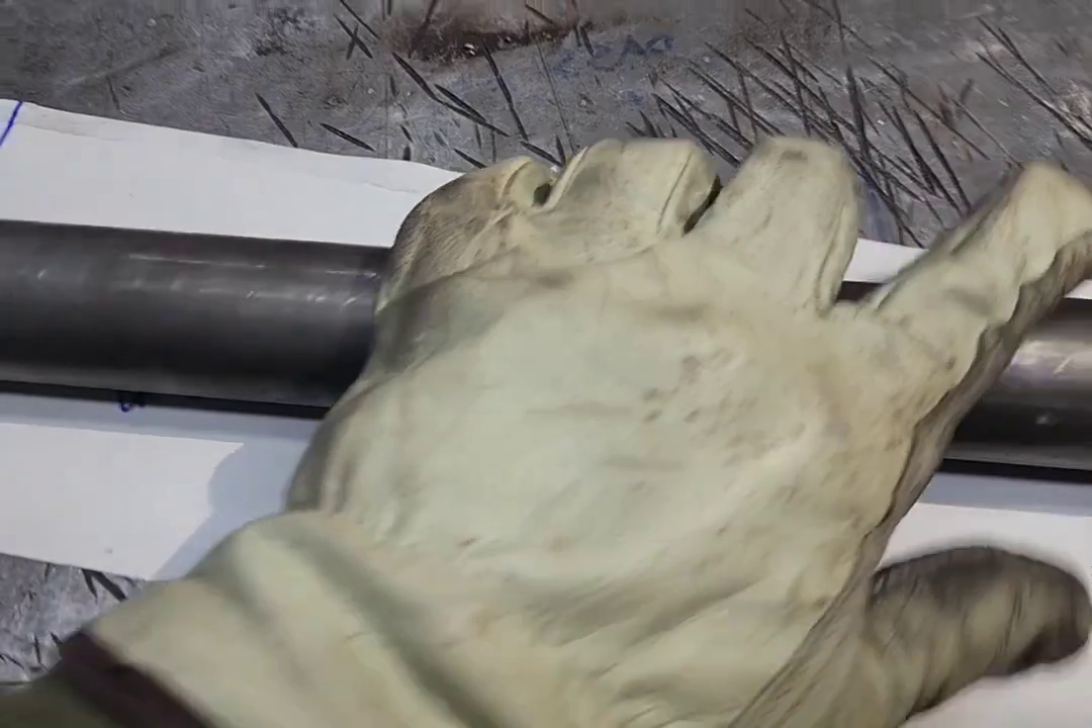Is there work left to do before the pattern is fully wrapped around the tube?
Yes.